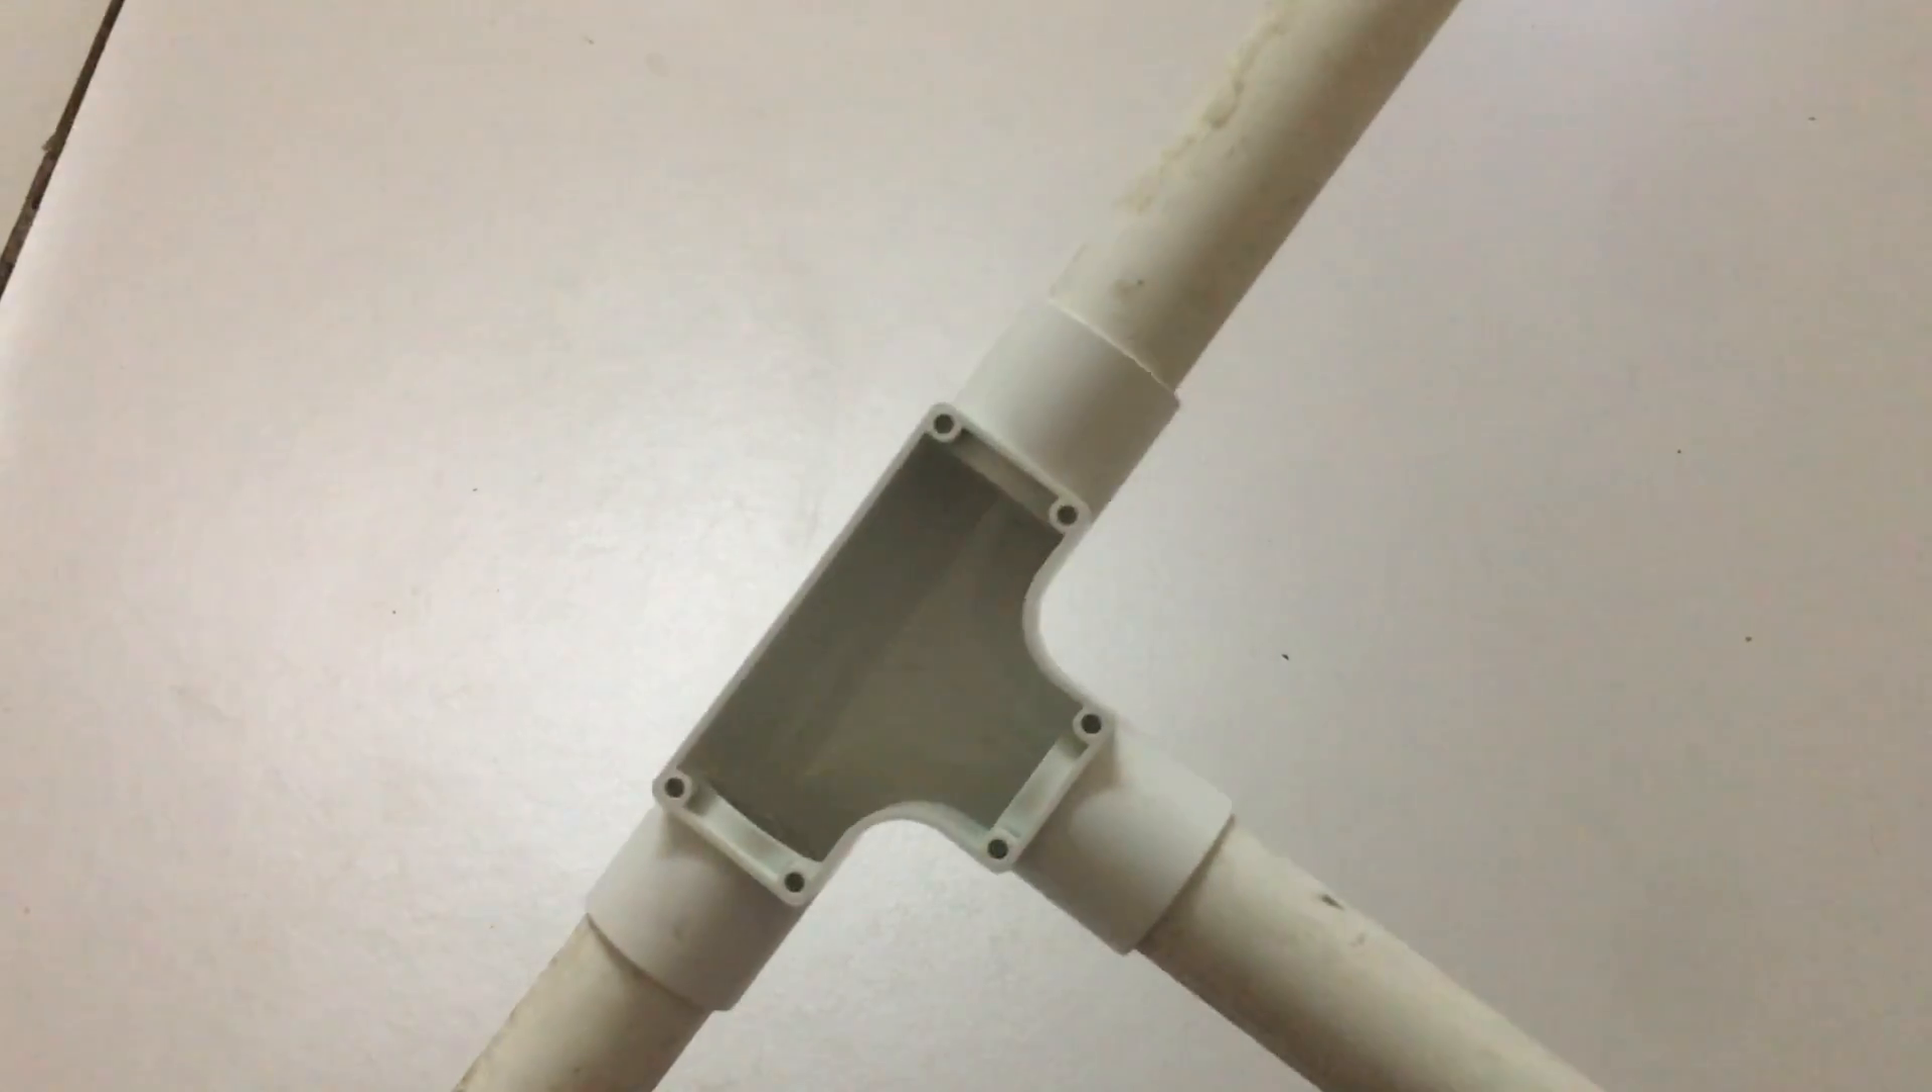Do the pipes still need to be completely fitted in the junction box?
No.